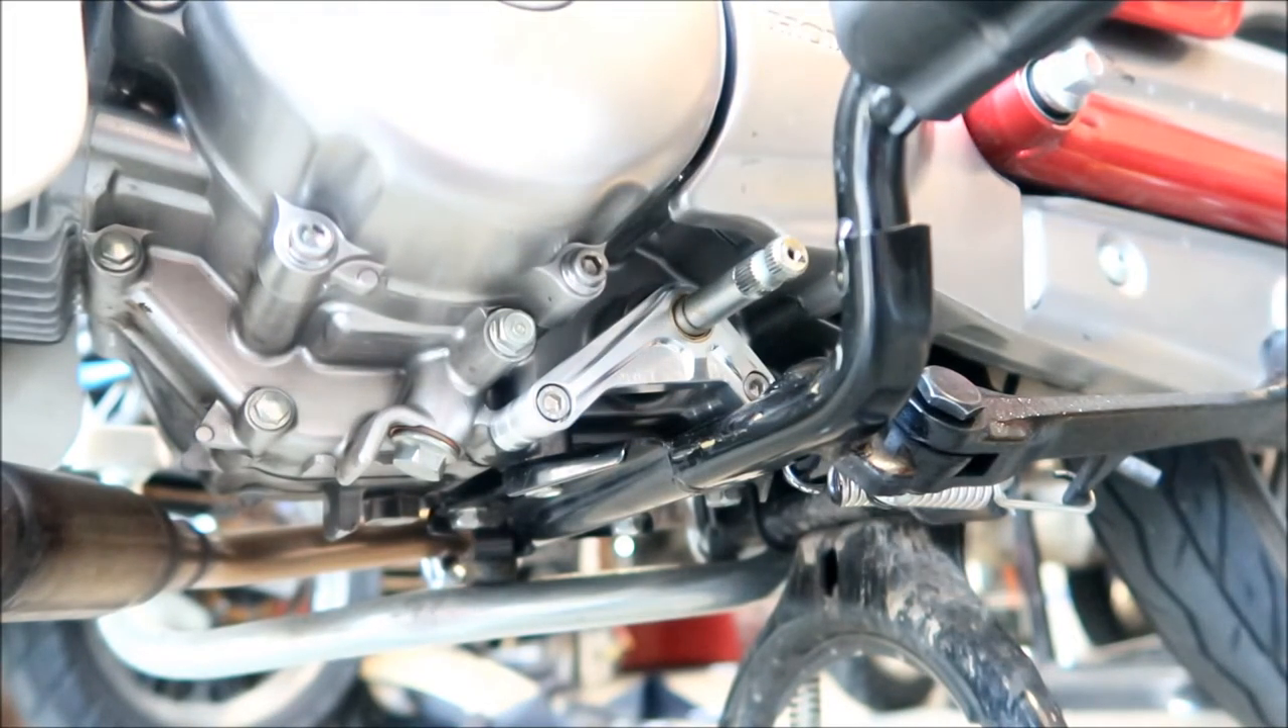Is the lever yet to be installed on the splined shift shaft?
Yes.